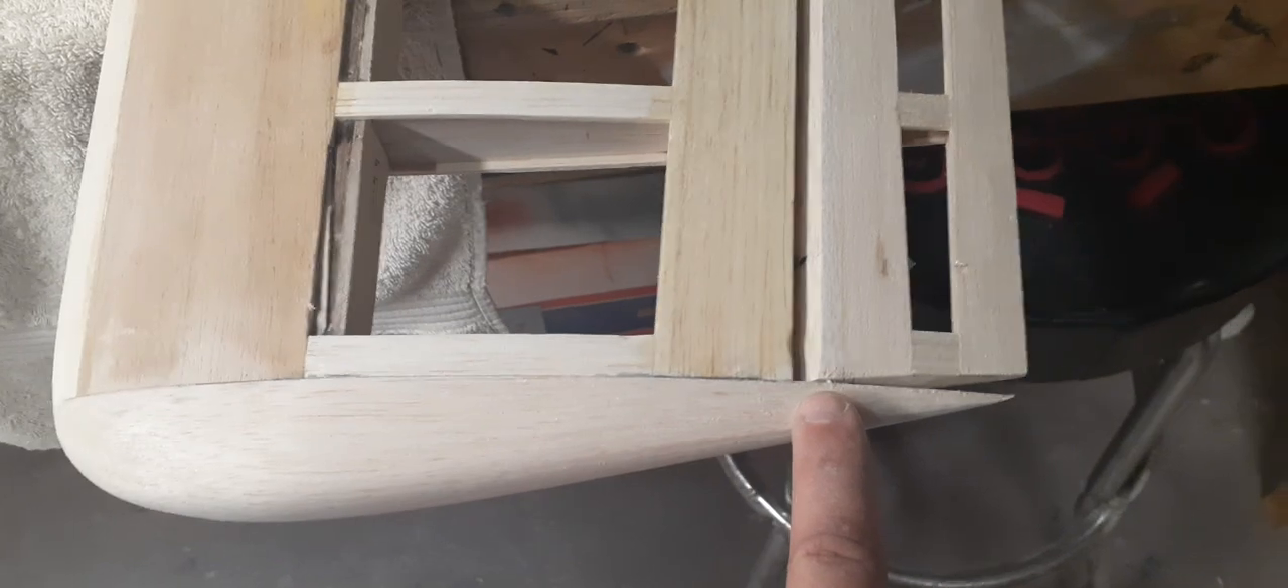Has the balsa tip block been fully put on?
Yes.